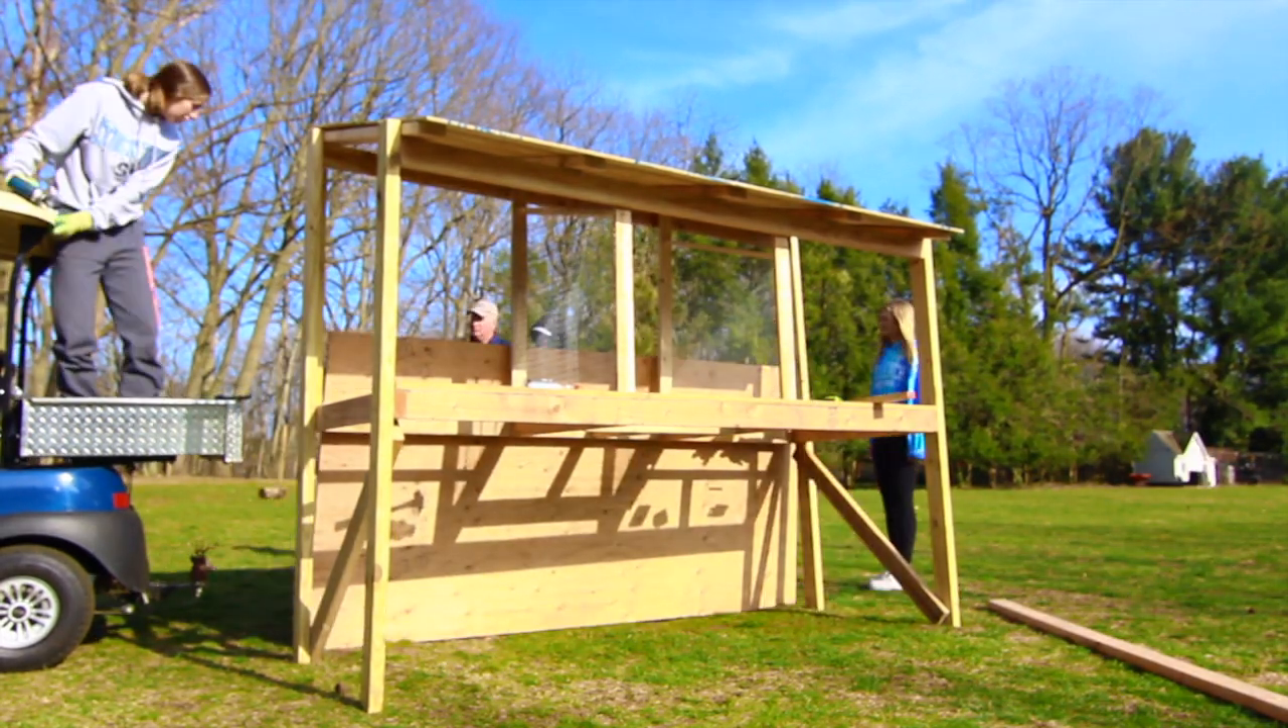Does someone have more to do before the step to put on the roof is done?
No.